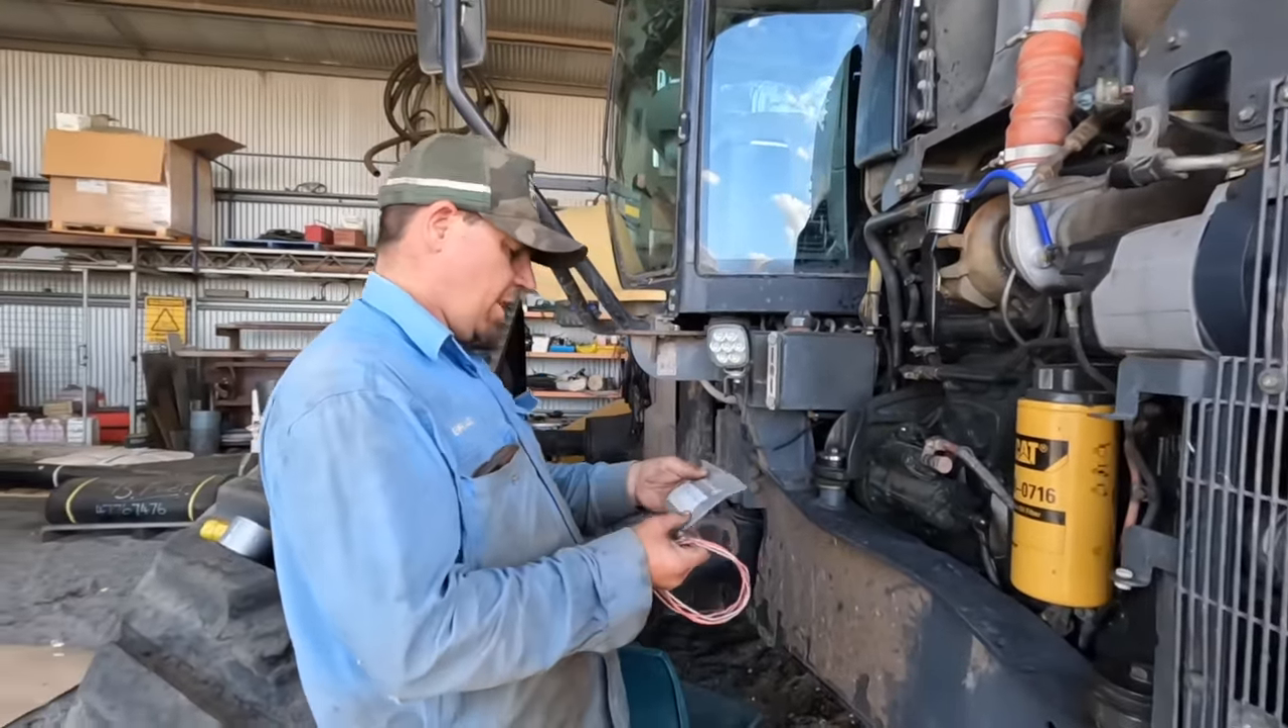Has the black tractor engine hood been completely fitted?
No.